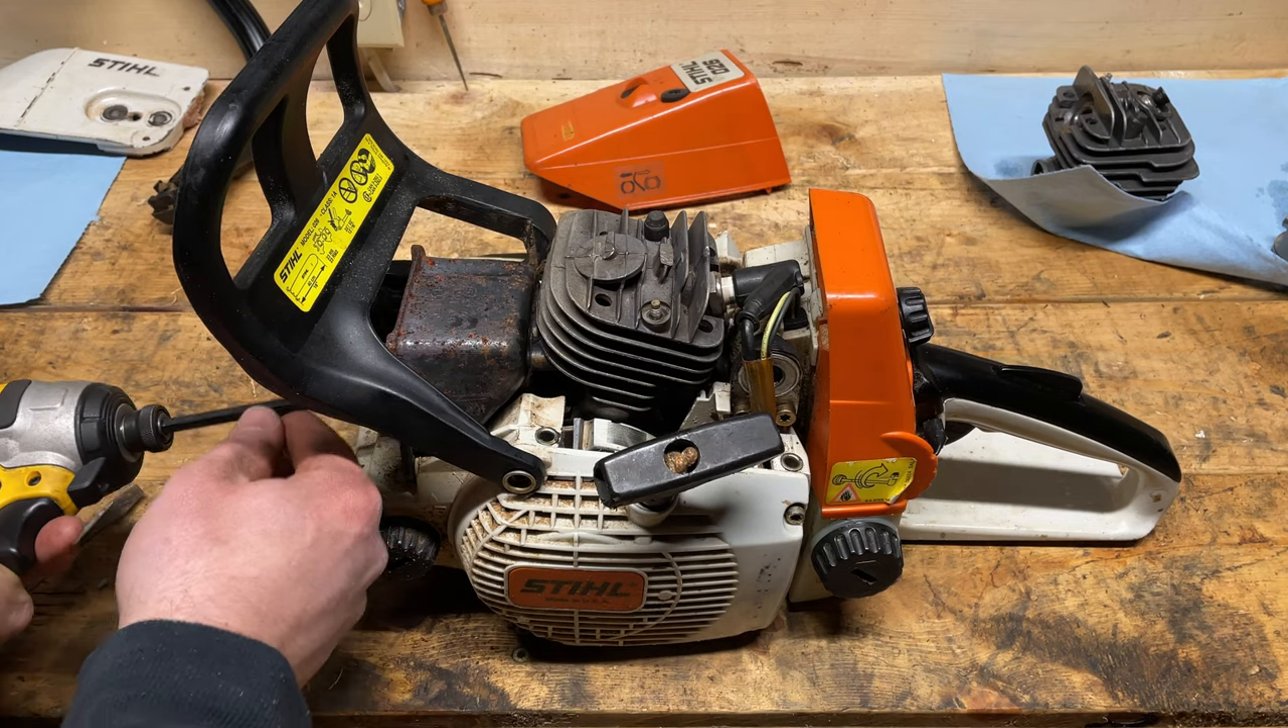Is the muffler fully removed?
No.